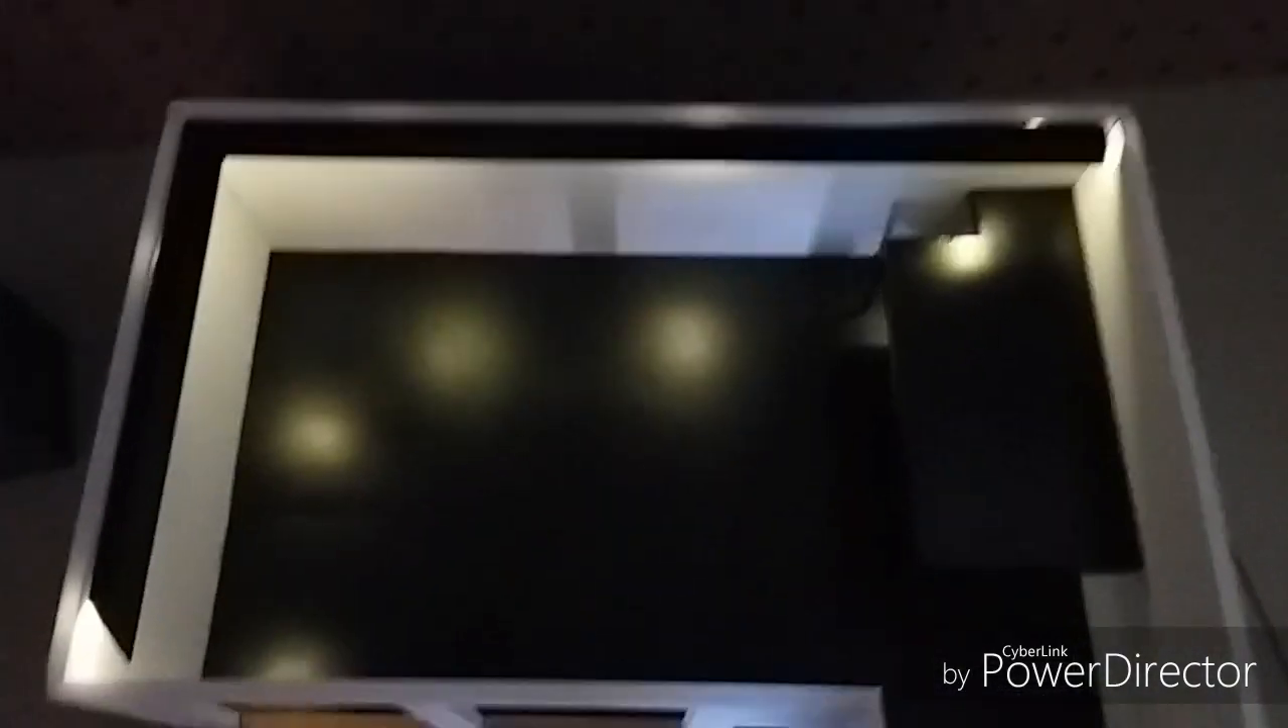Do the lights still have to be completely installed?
No.